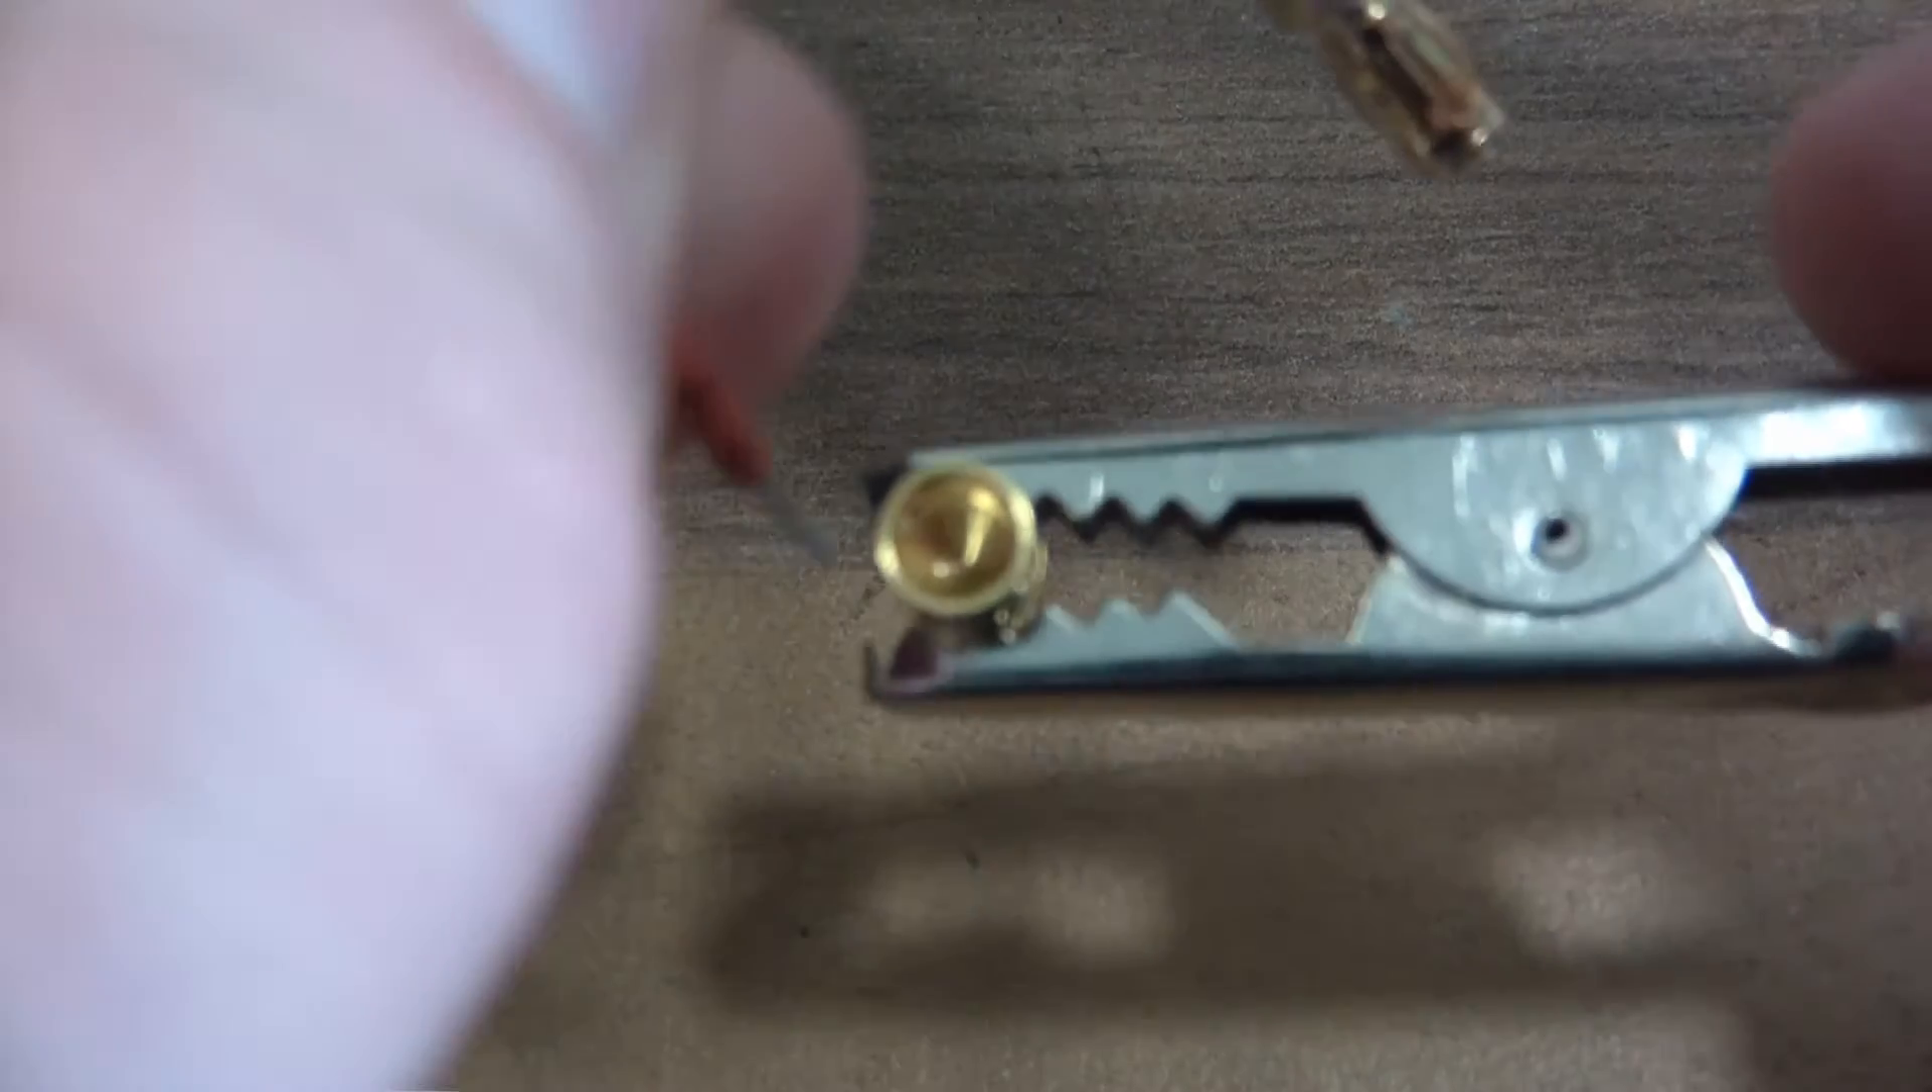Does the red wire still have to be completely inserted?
Yes.